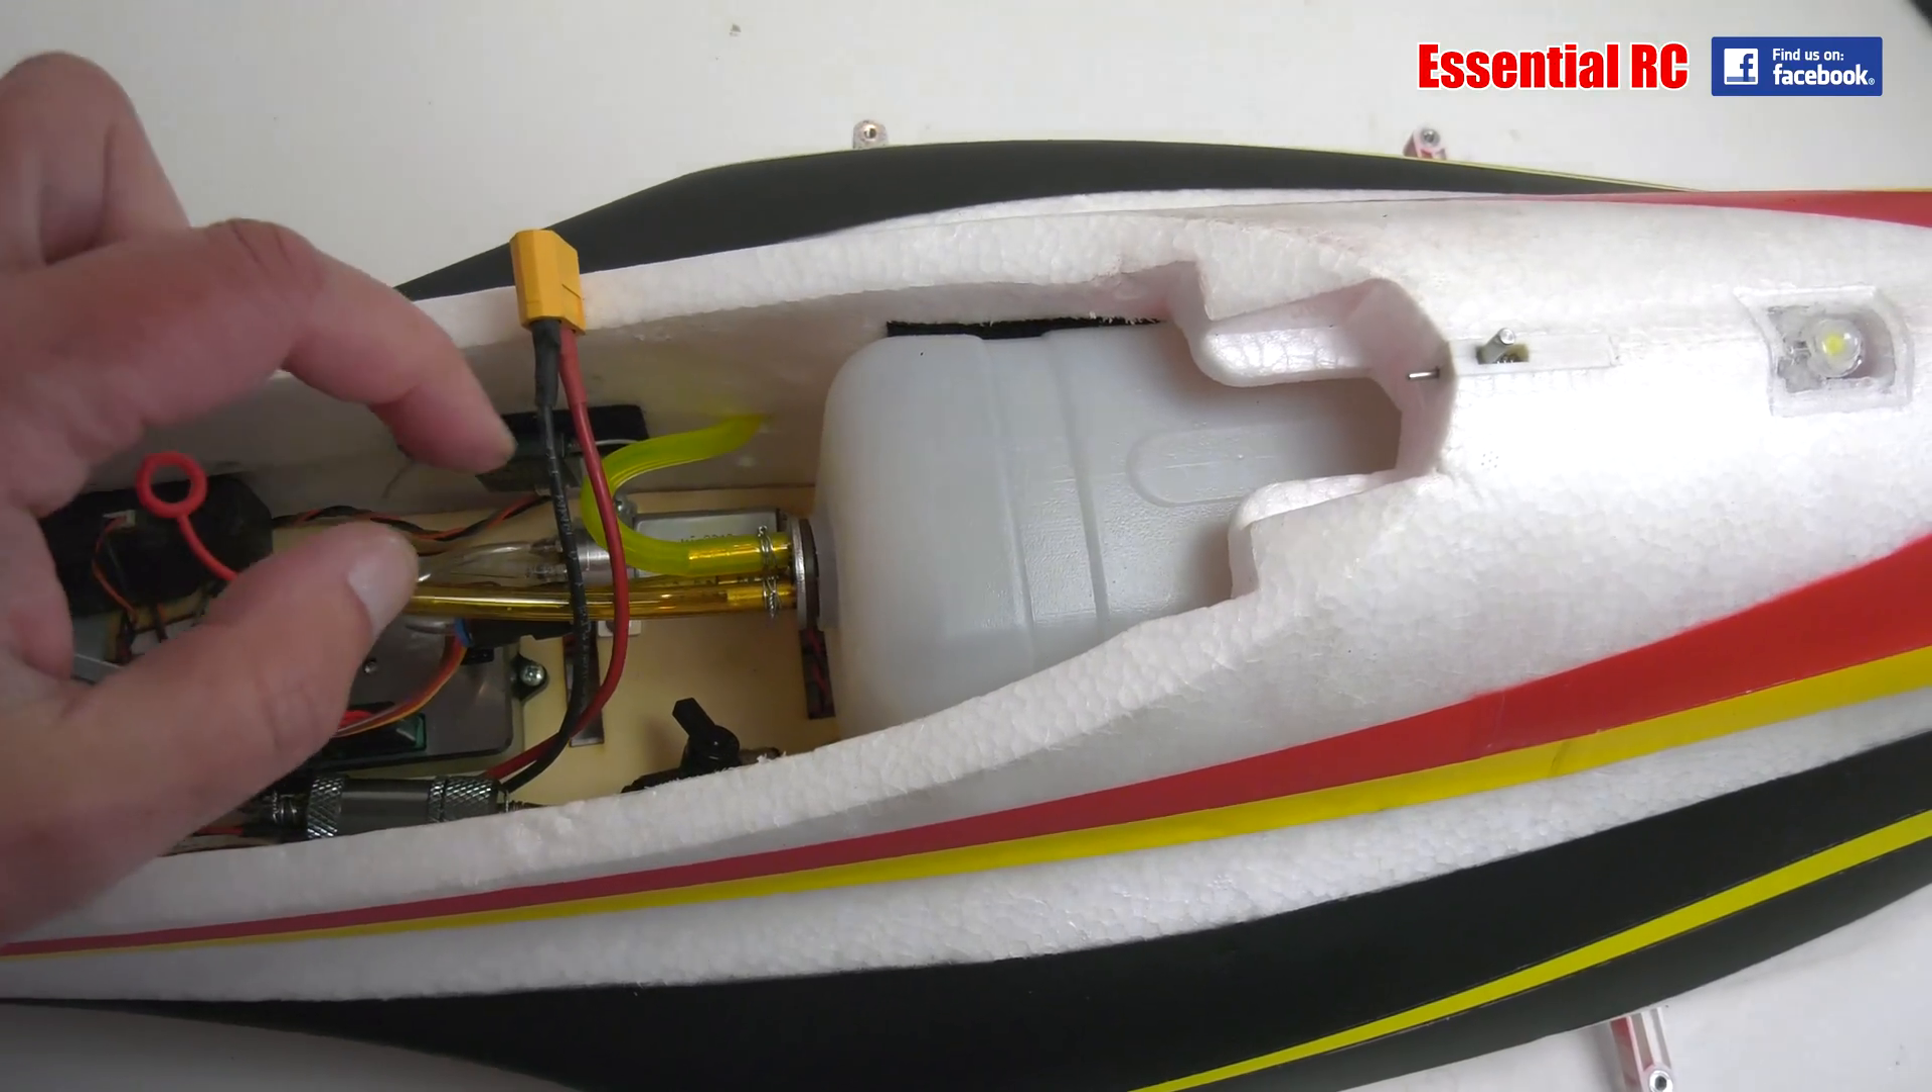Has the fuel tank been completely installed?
Yes.